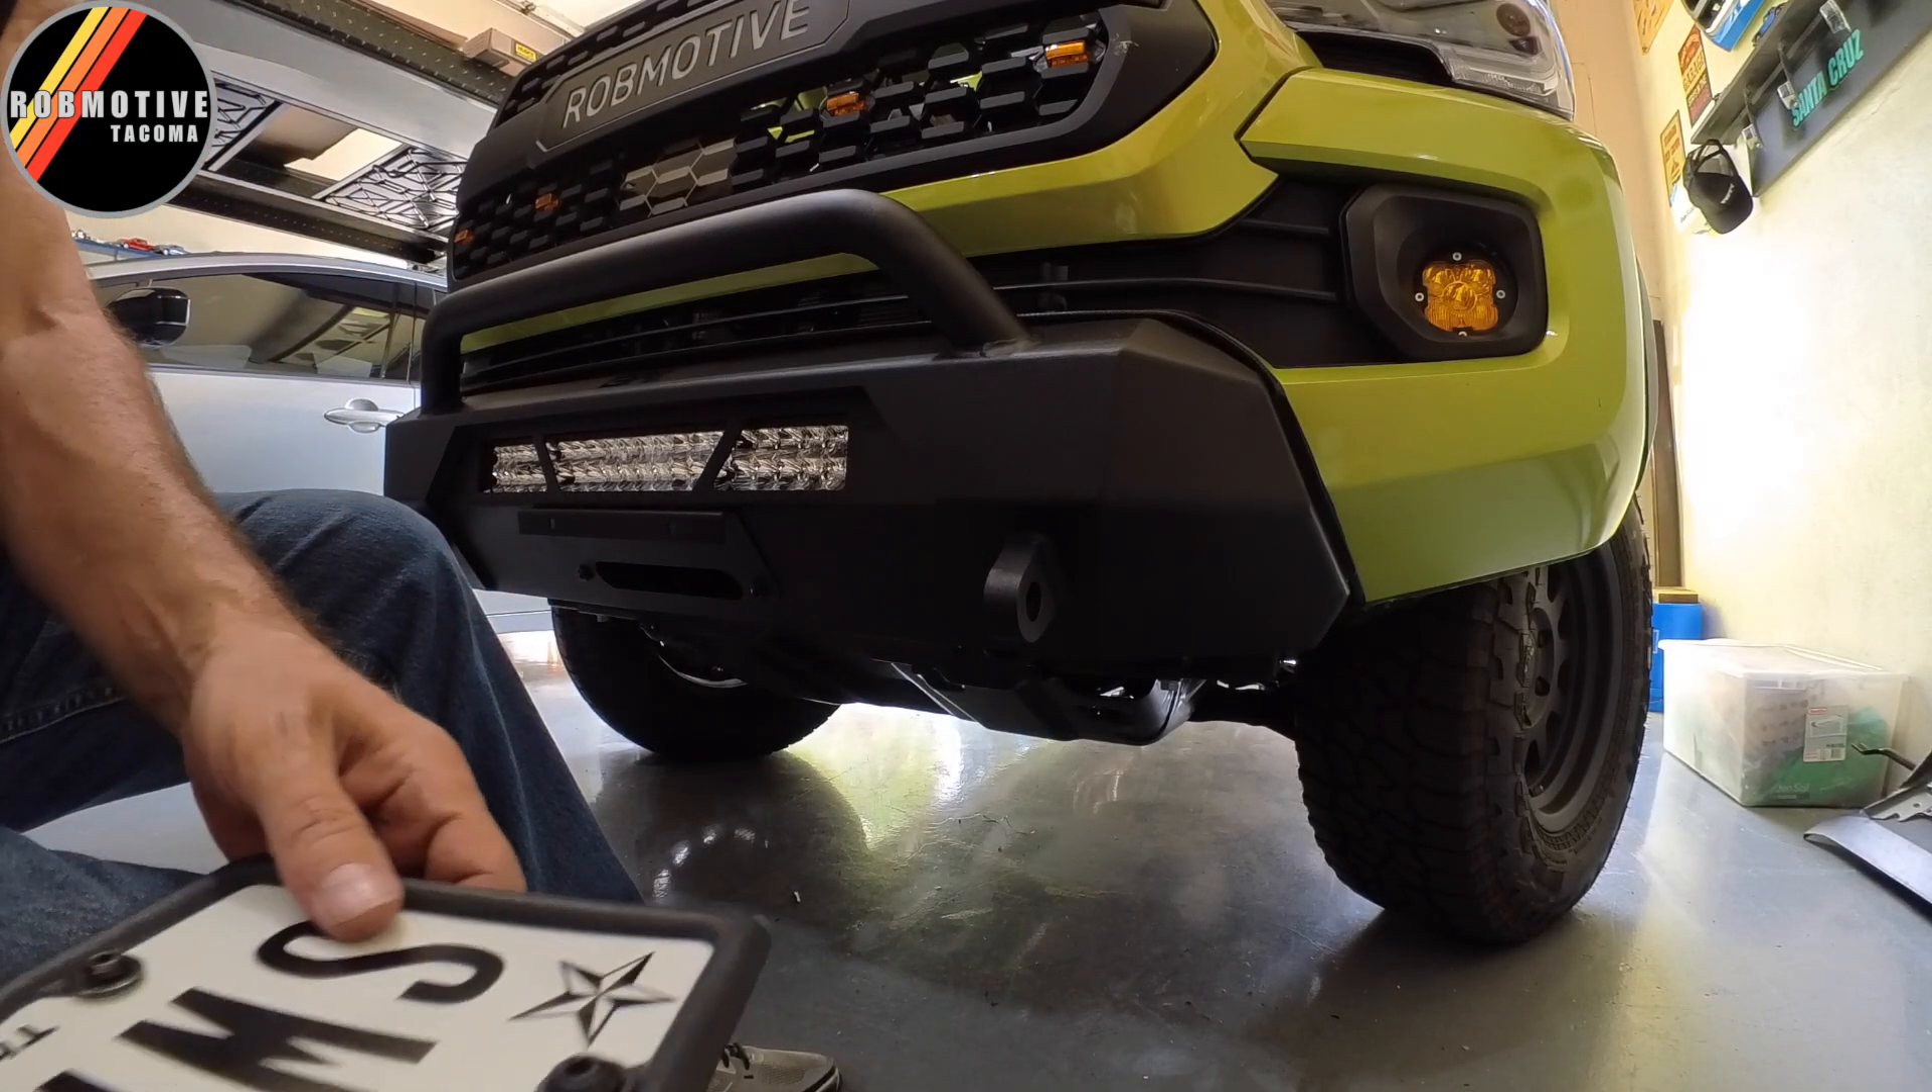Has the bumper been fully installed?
Yes.